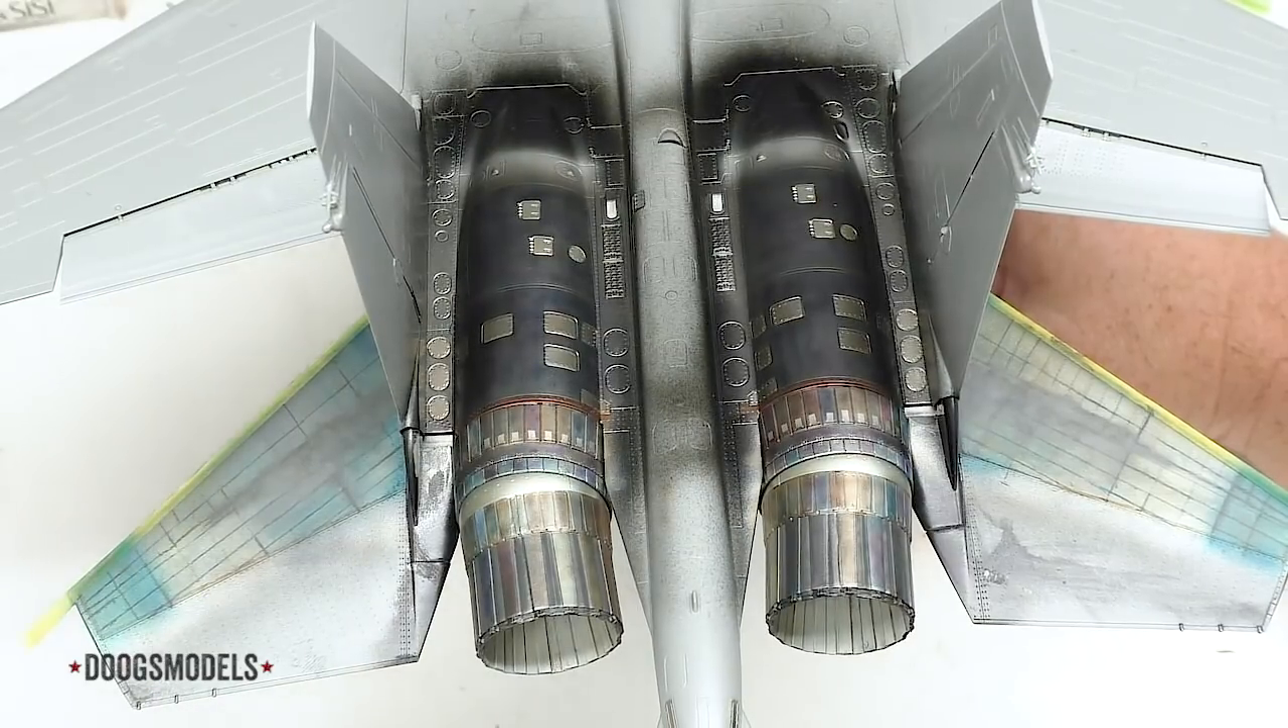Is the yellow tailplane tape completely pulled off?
No.